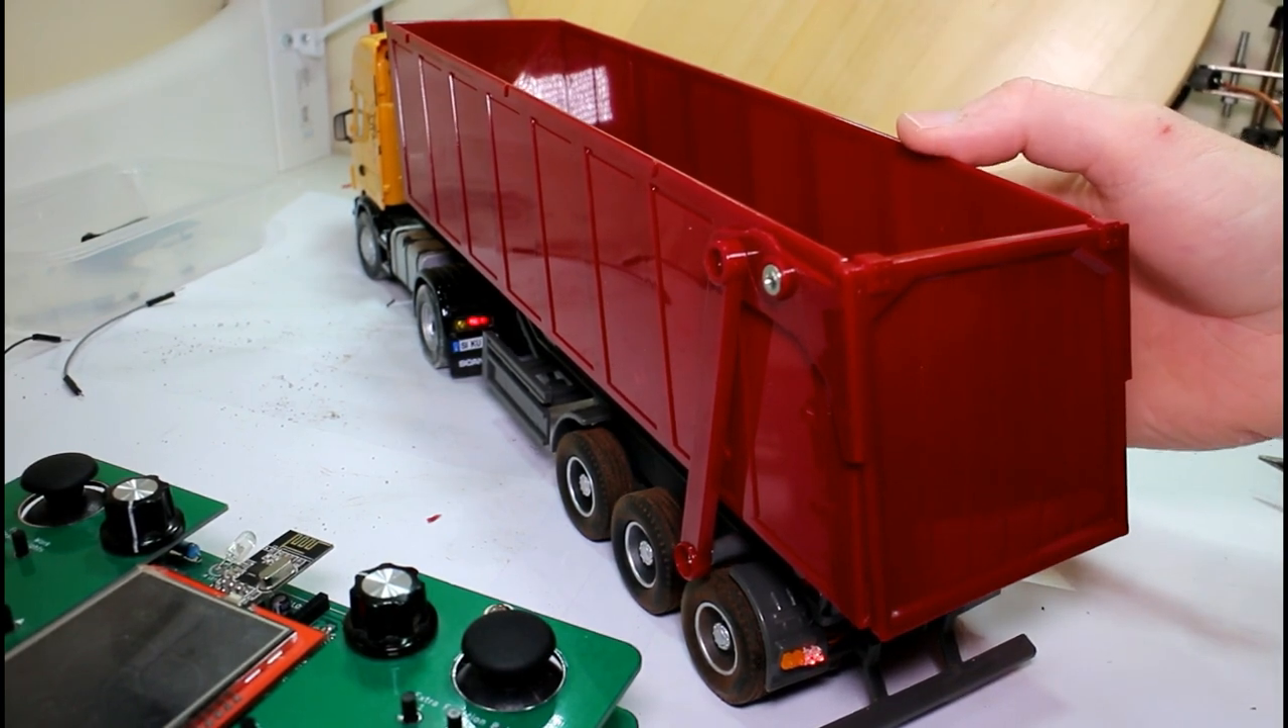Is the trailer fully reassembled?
Yes.